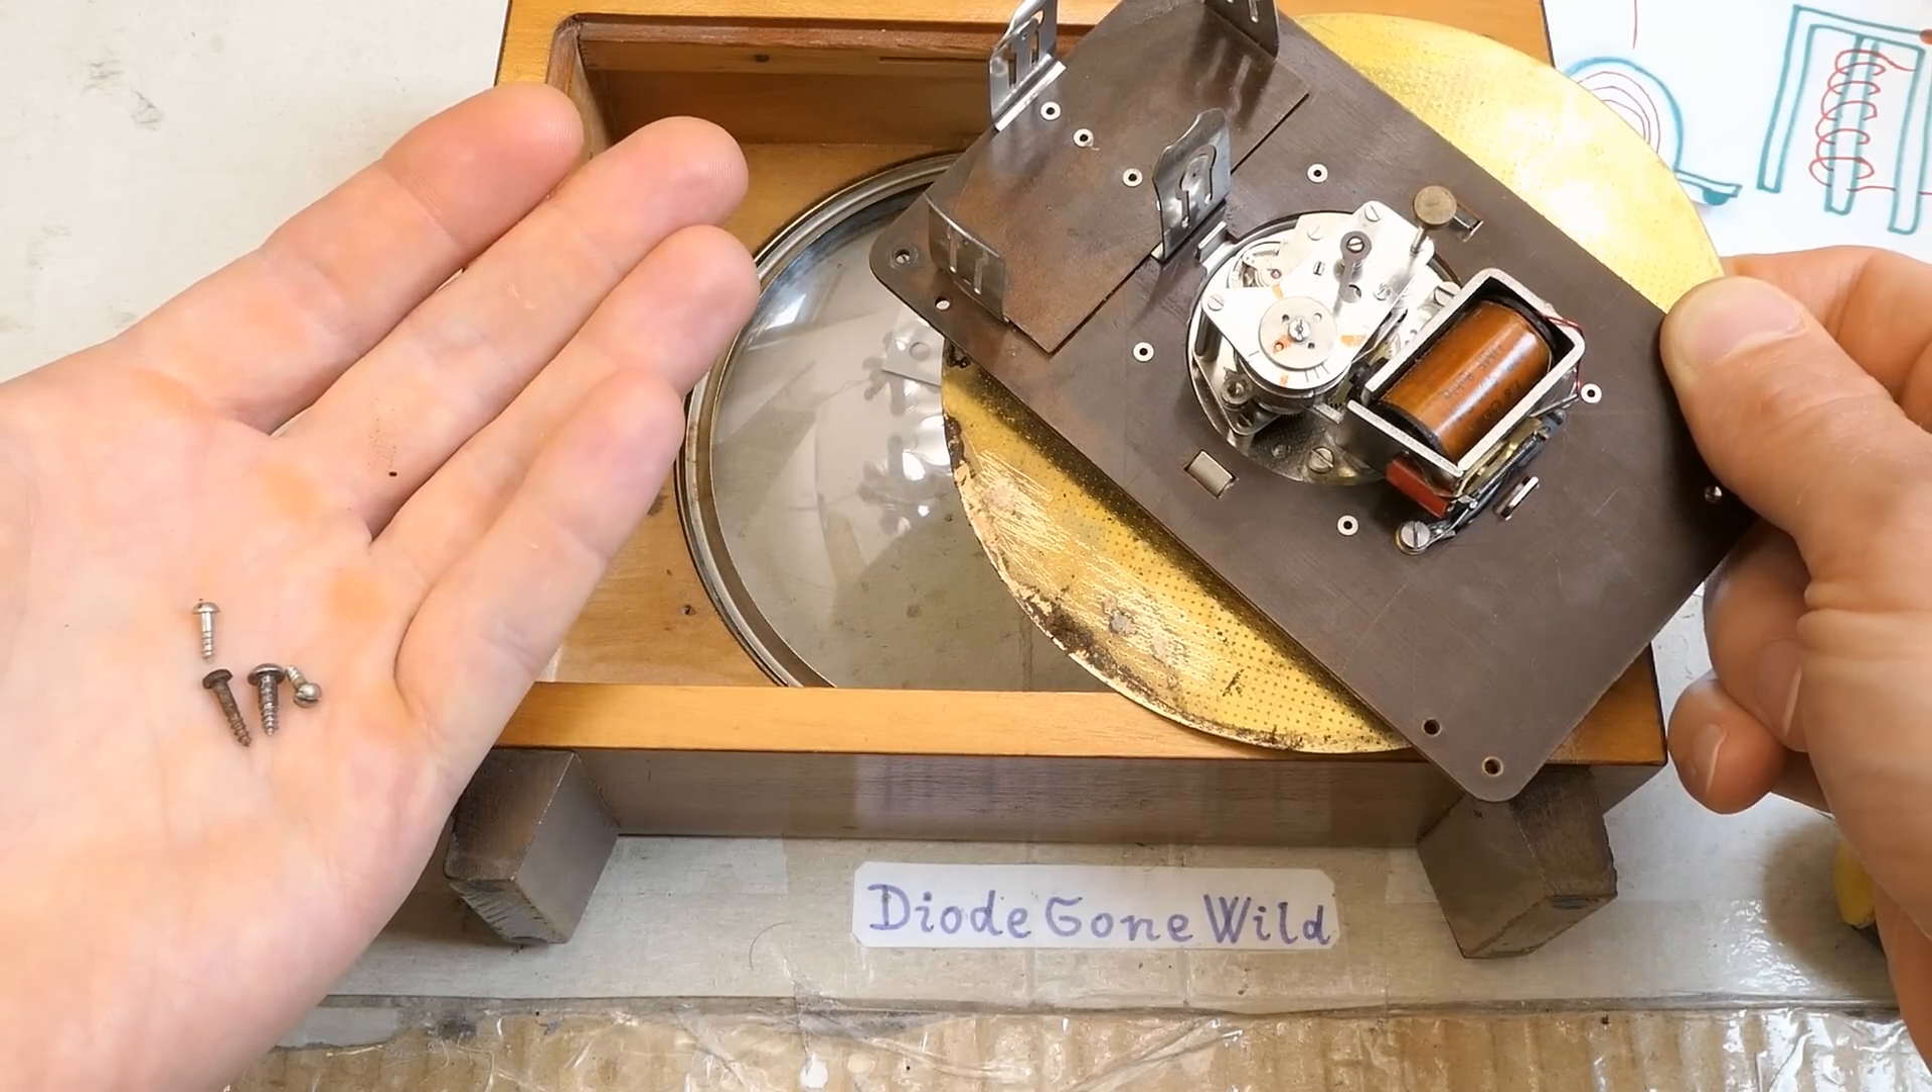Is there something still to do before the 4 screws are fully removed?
No.